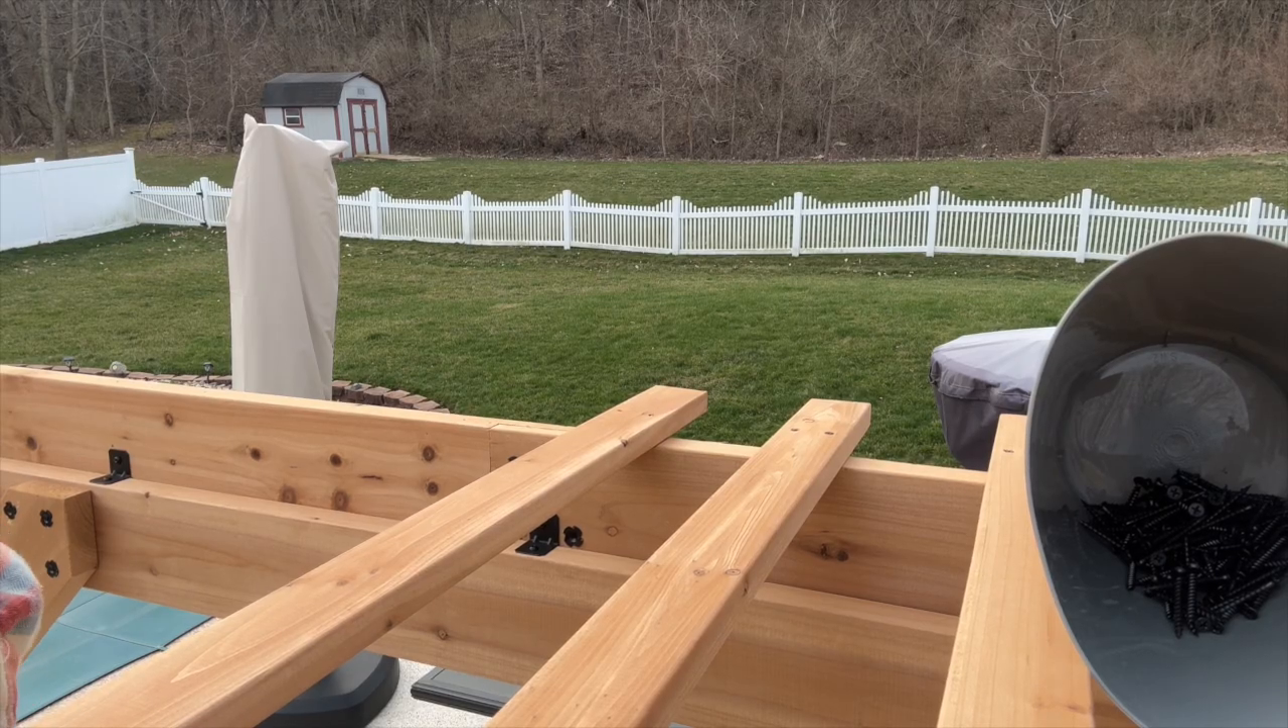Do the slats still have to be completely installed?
Yes.